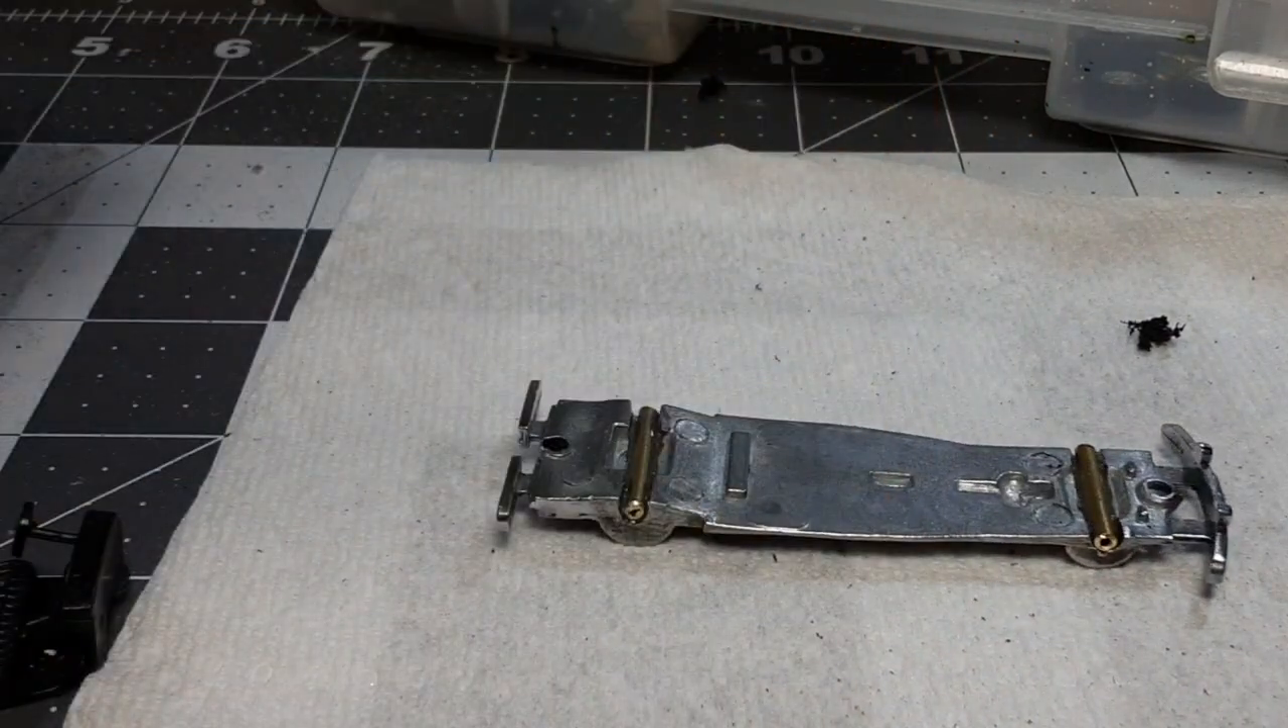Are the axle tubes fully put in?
Yes.